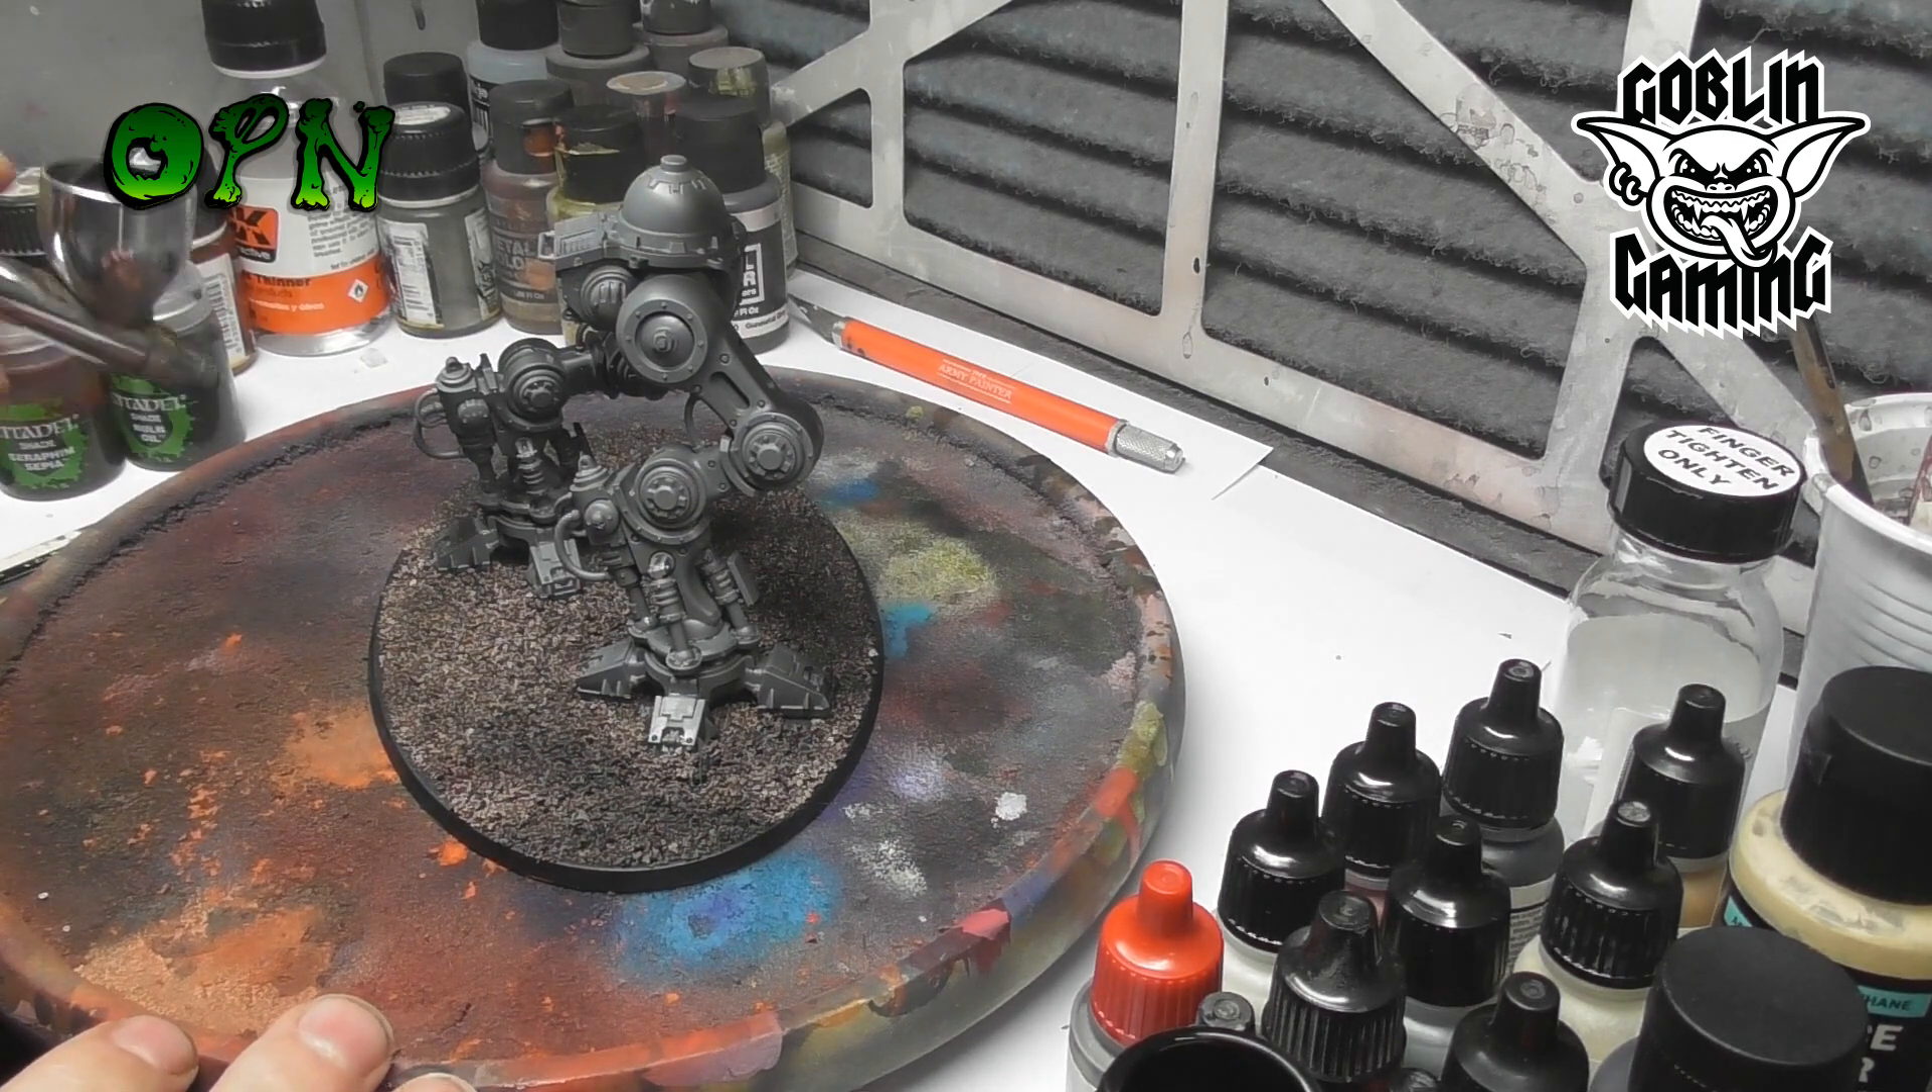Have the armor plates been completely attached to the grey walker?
No.